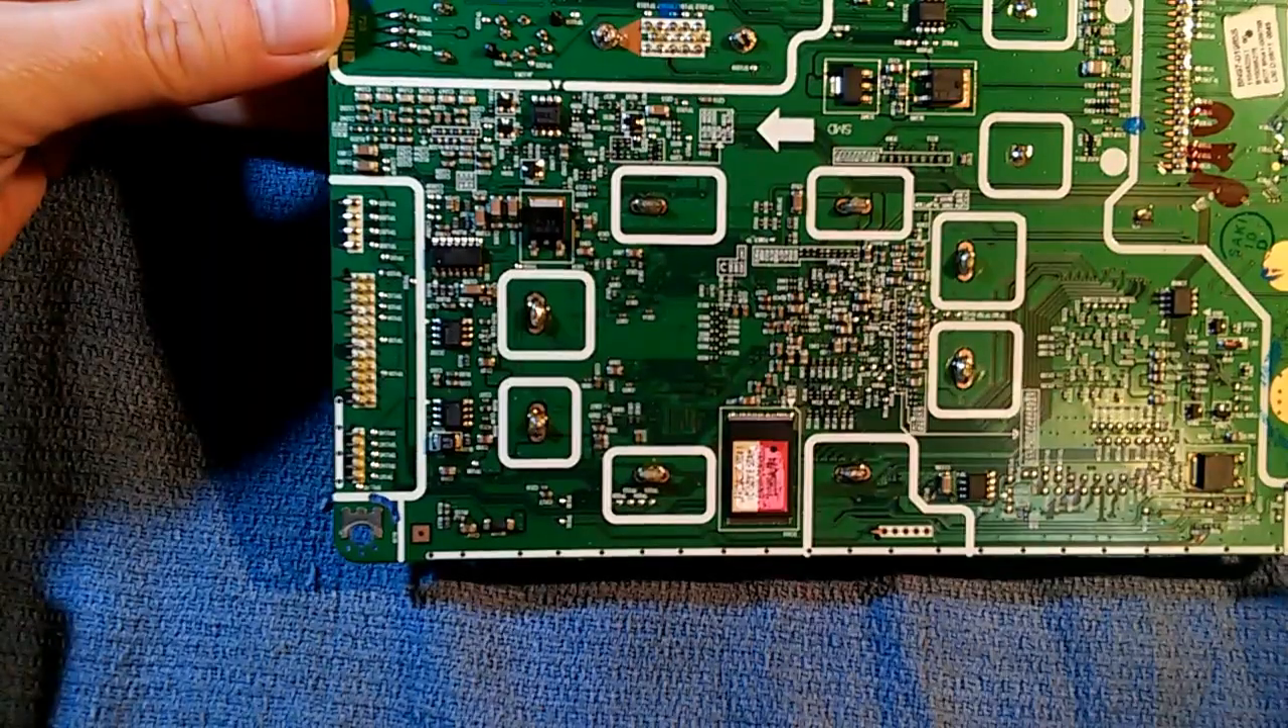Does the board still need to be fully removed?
No.